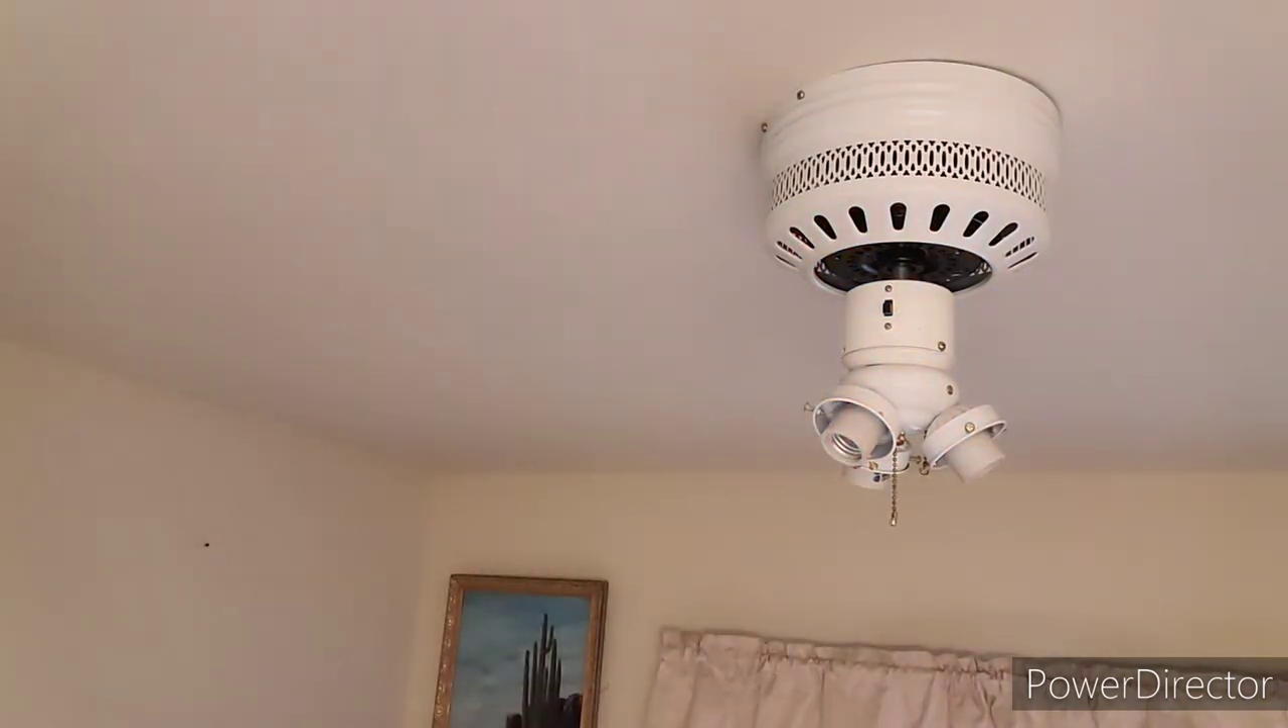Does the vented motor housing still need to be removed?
Yes.